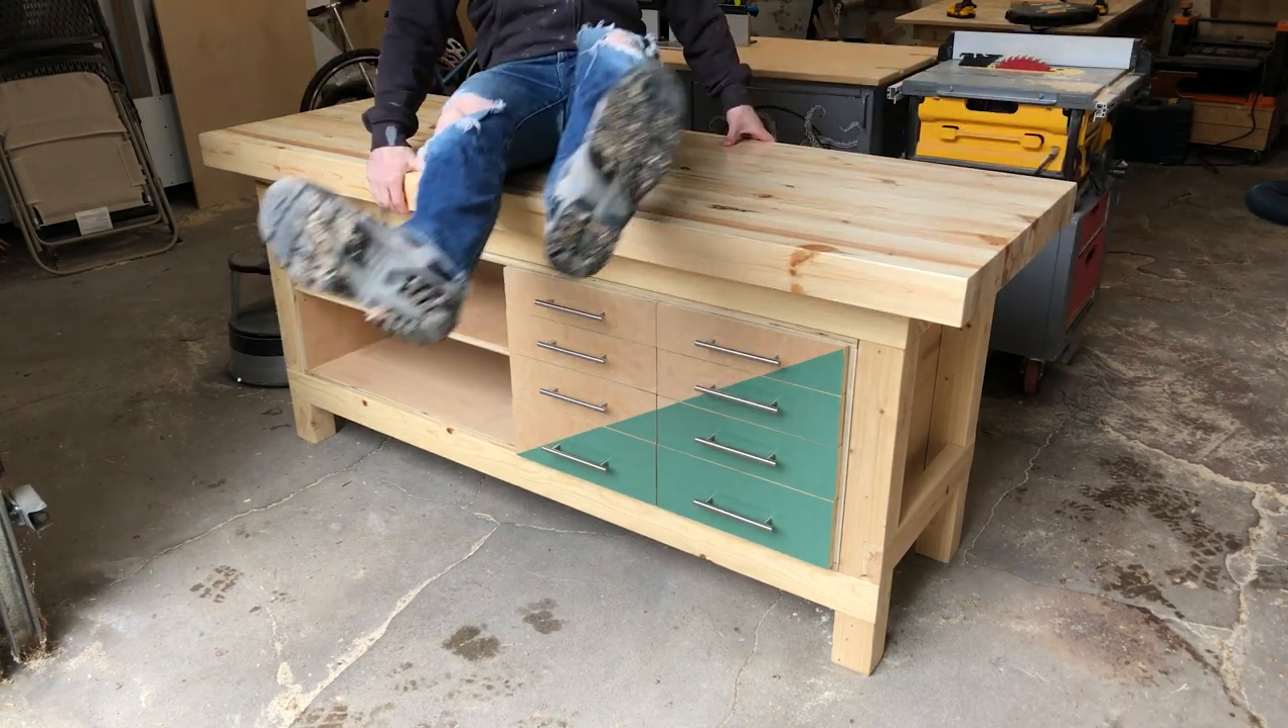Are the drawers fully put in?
Yes.